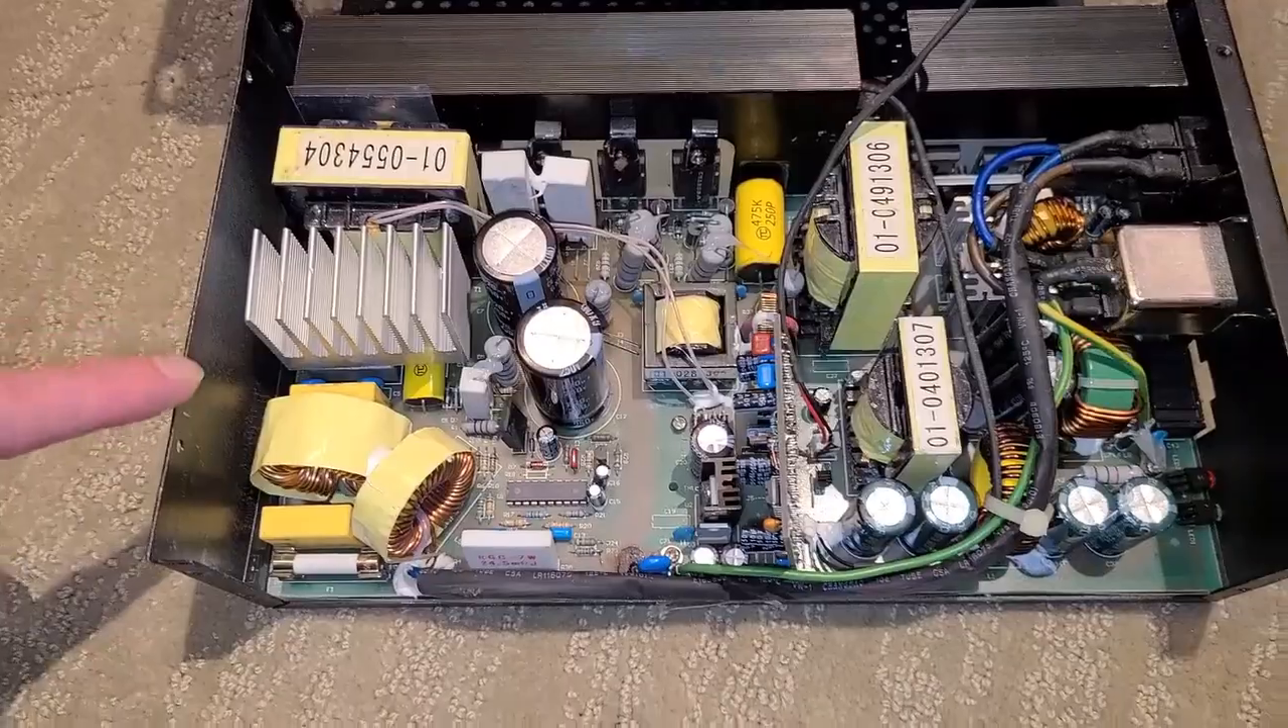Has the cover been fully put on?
No.